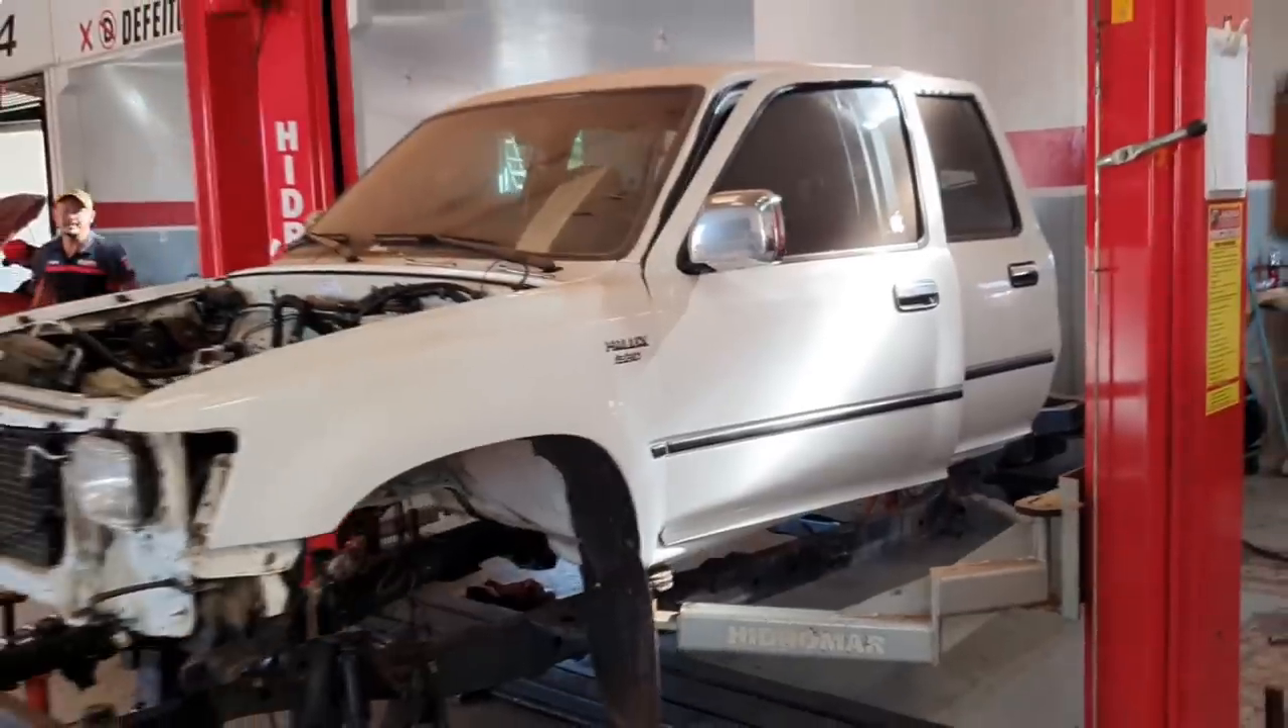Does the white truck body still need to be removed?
Yes.